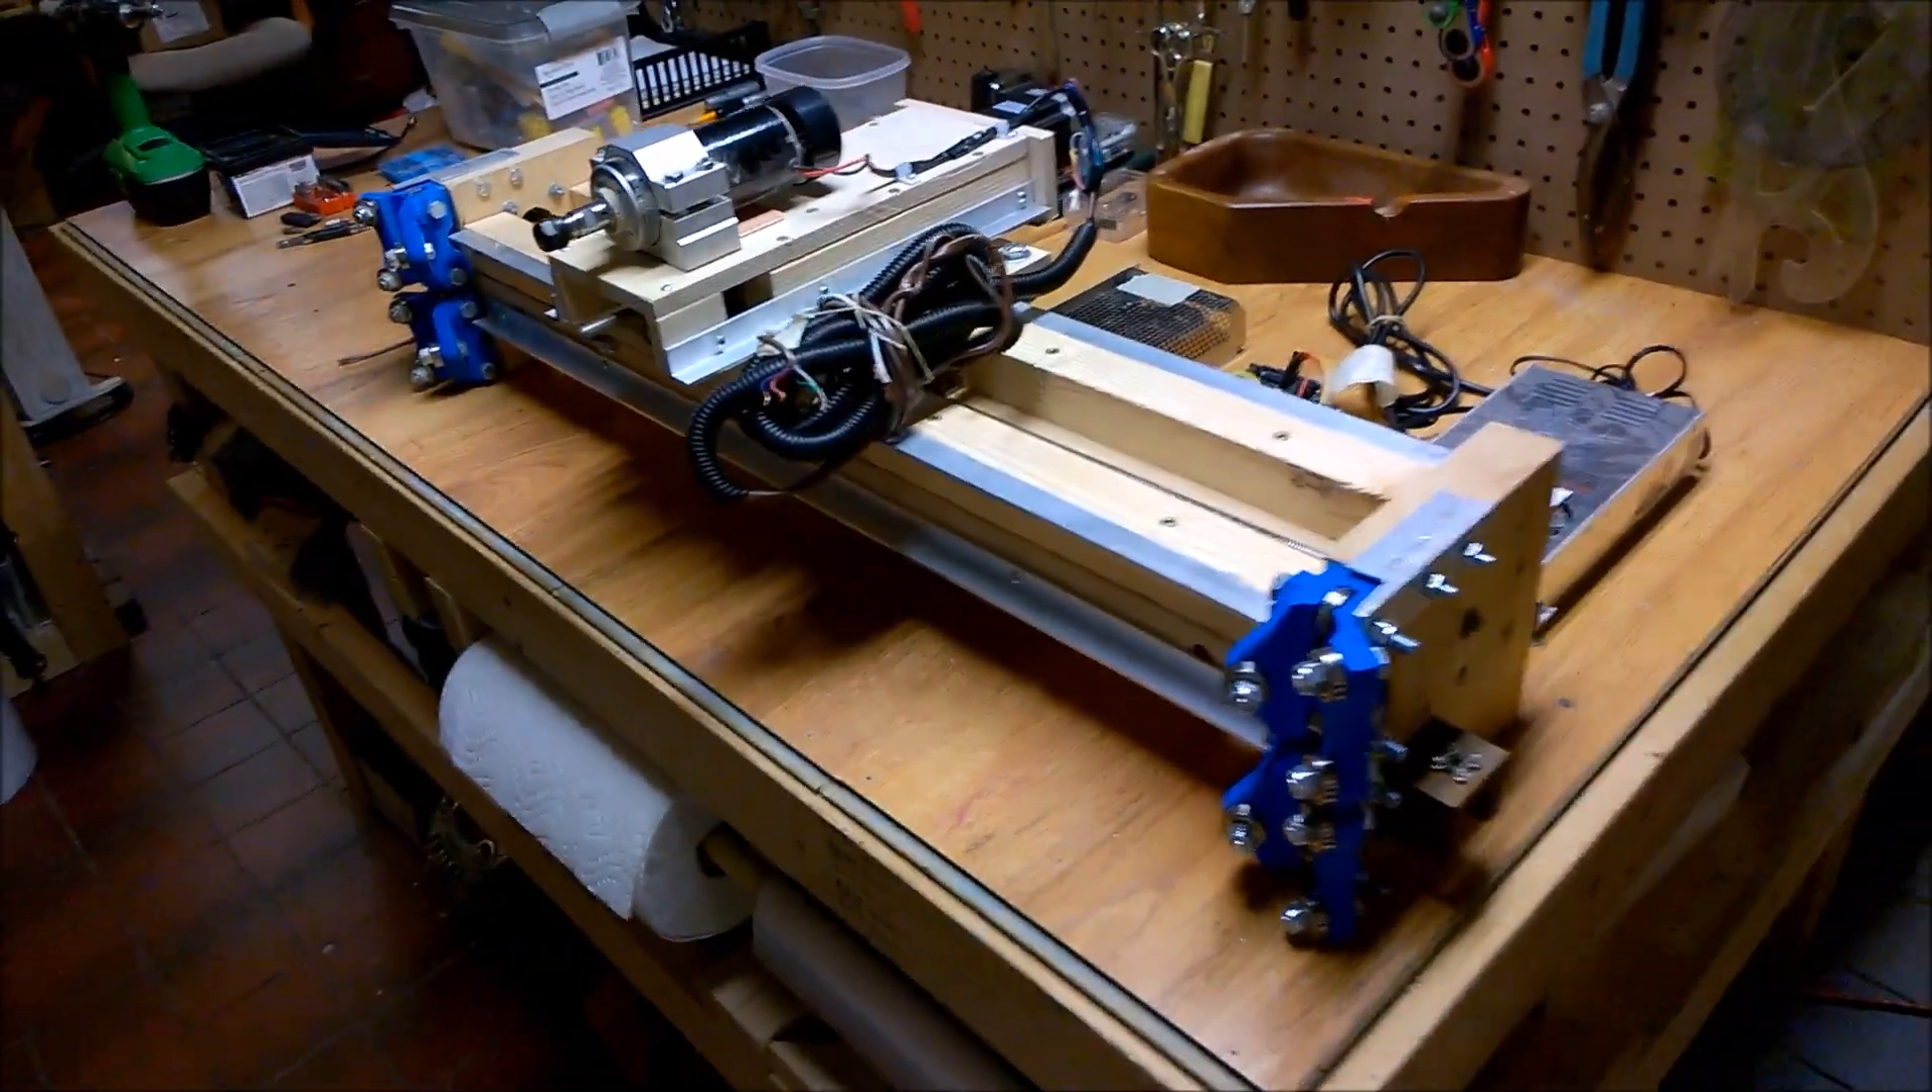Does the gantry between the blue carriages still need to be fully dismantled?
Yes.